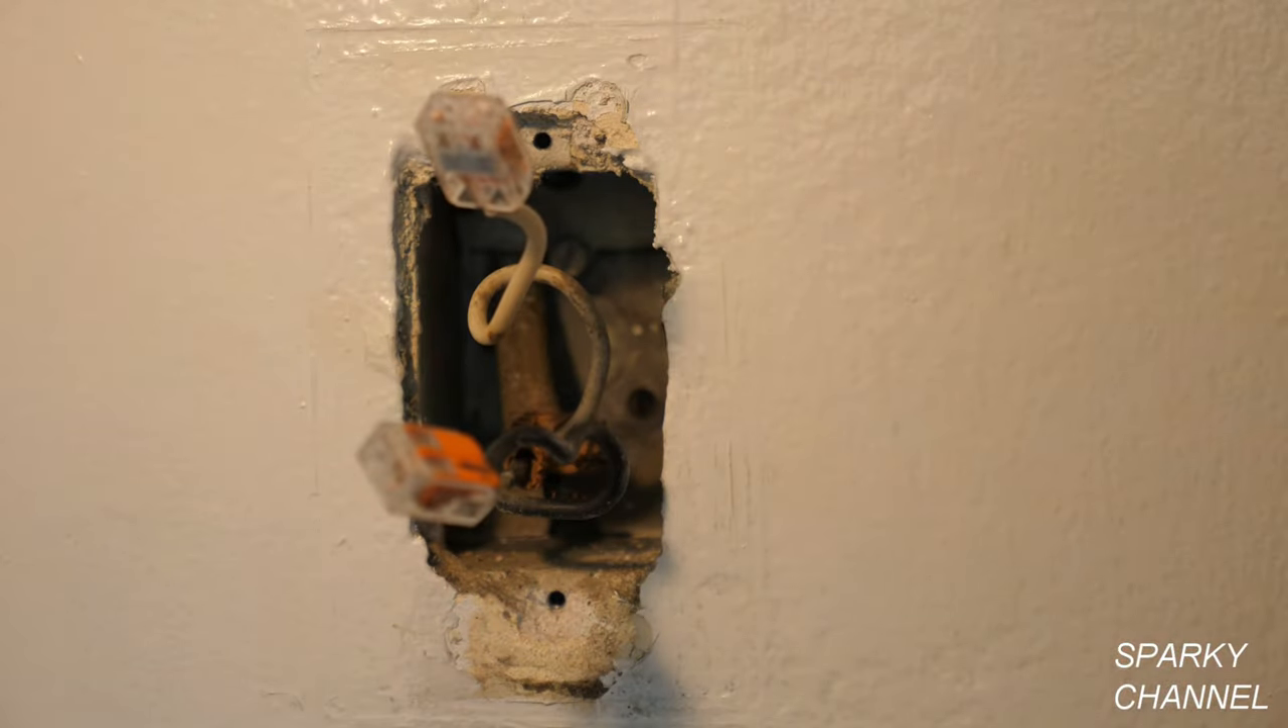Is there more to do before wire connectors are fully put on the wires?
No.